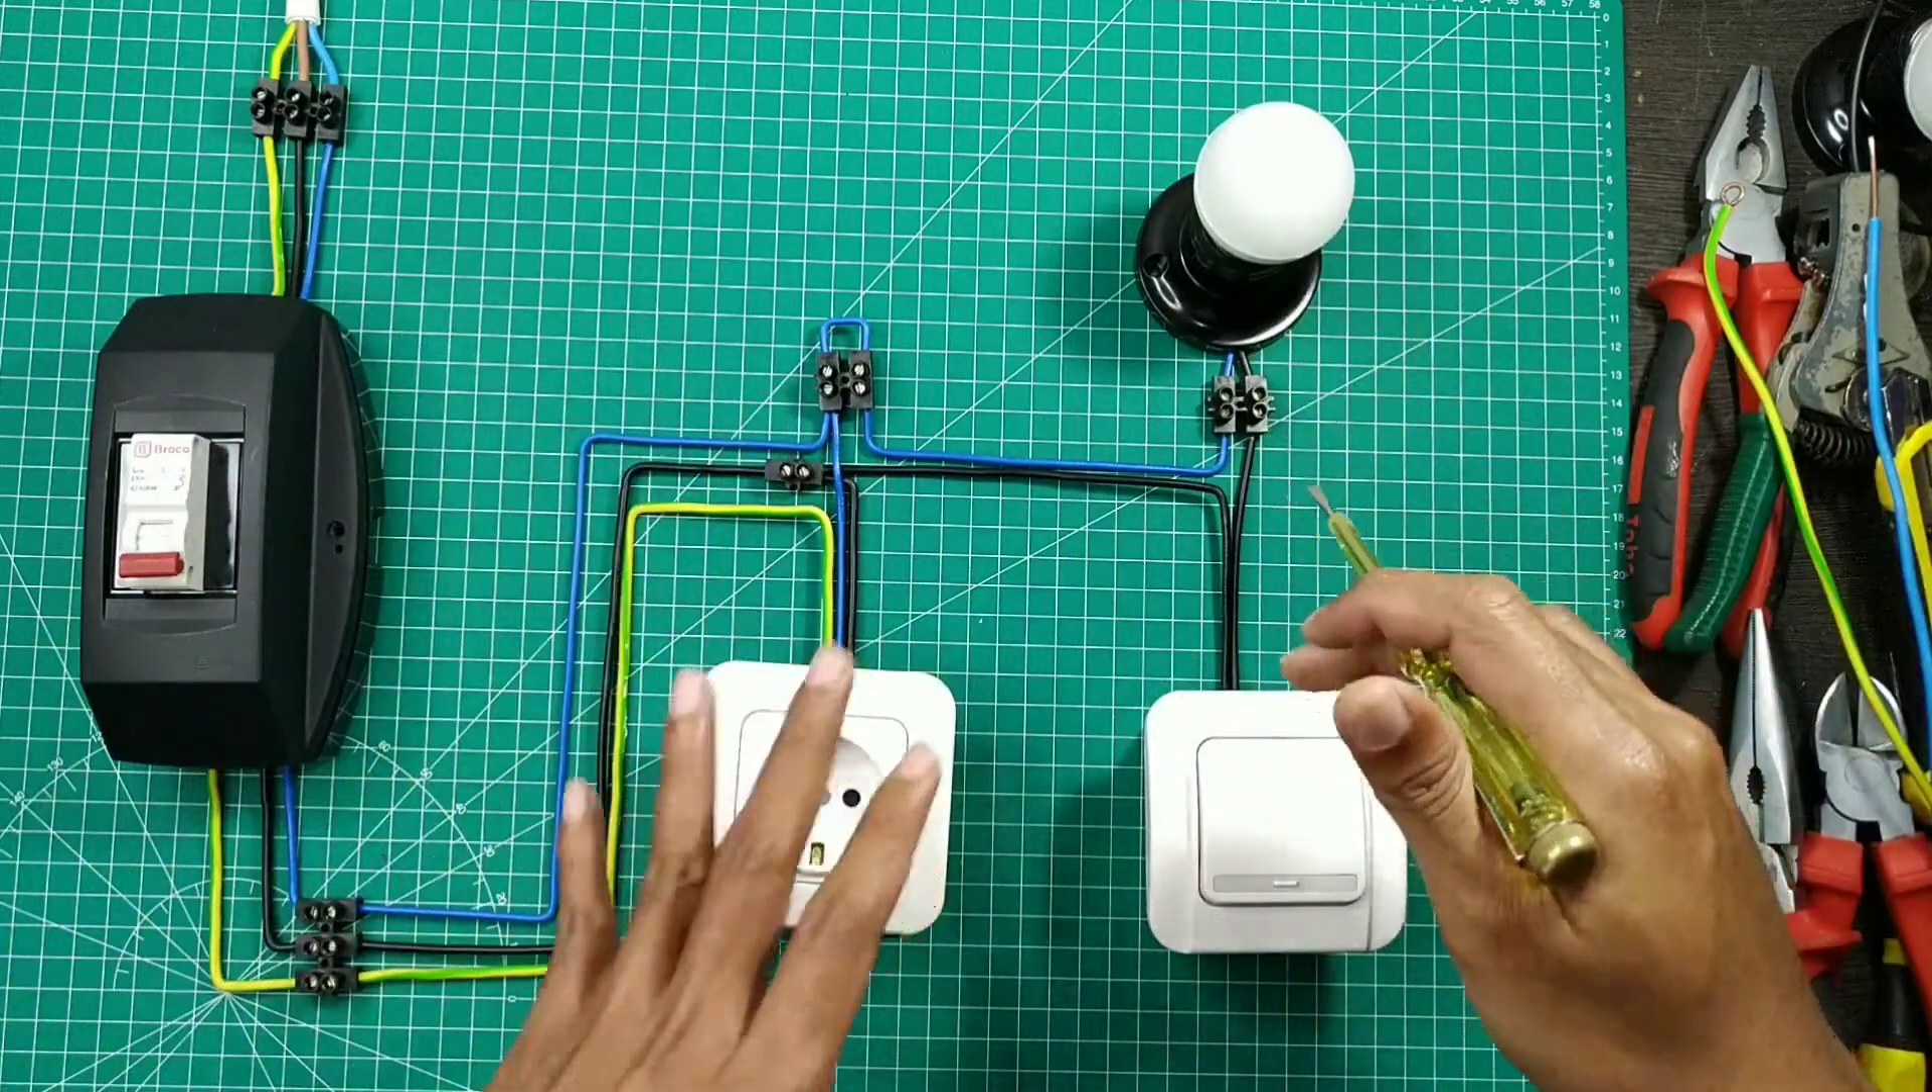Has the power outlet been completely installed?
Yes.